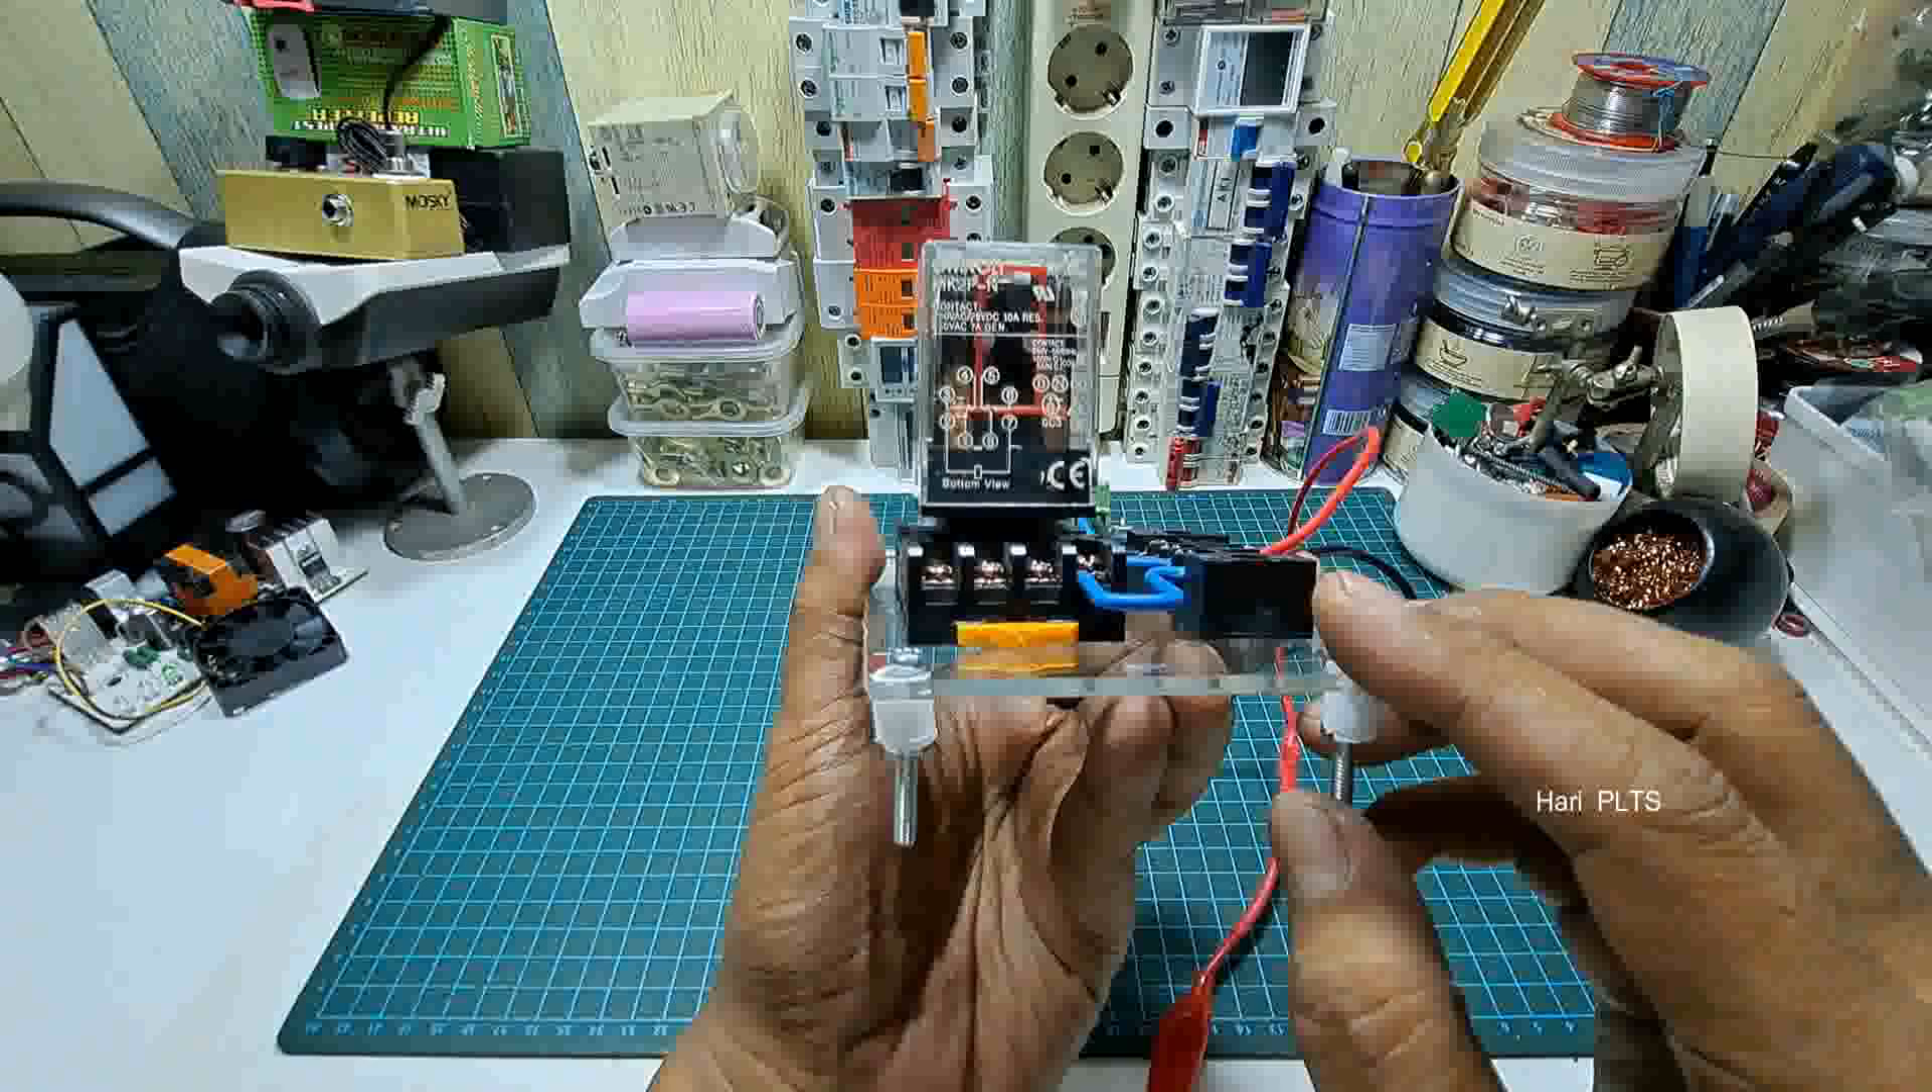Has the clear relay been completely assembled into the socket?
Yes.